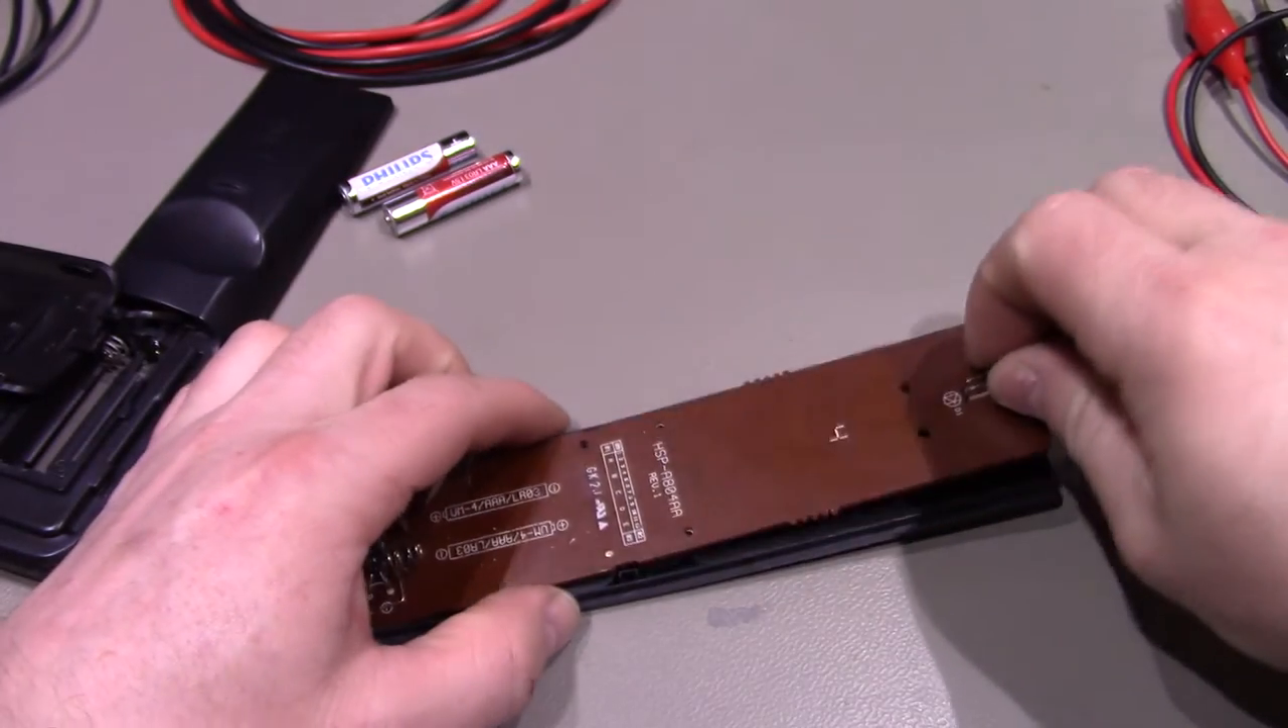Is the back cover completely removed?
Yes.